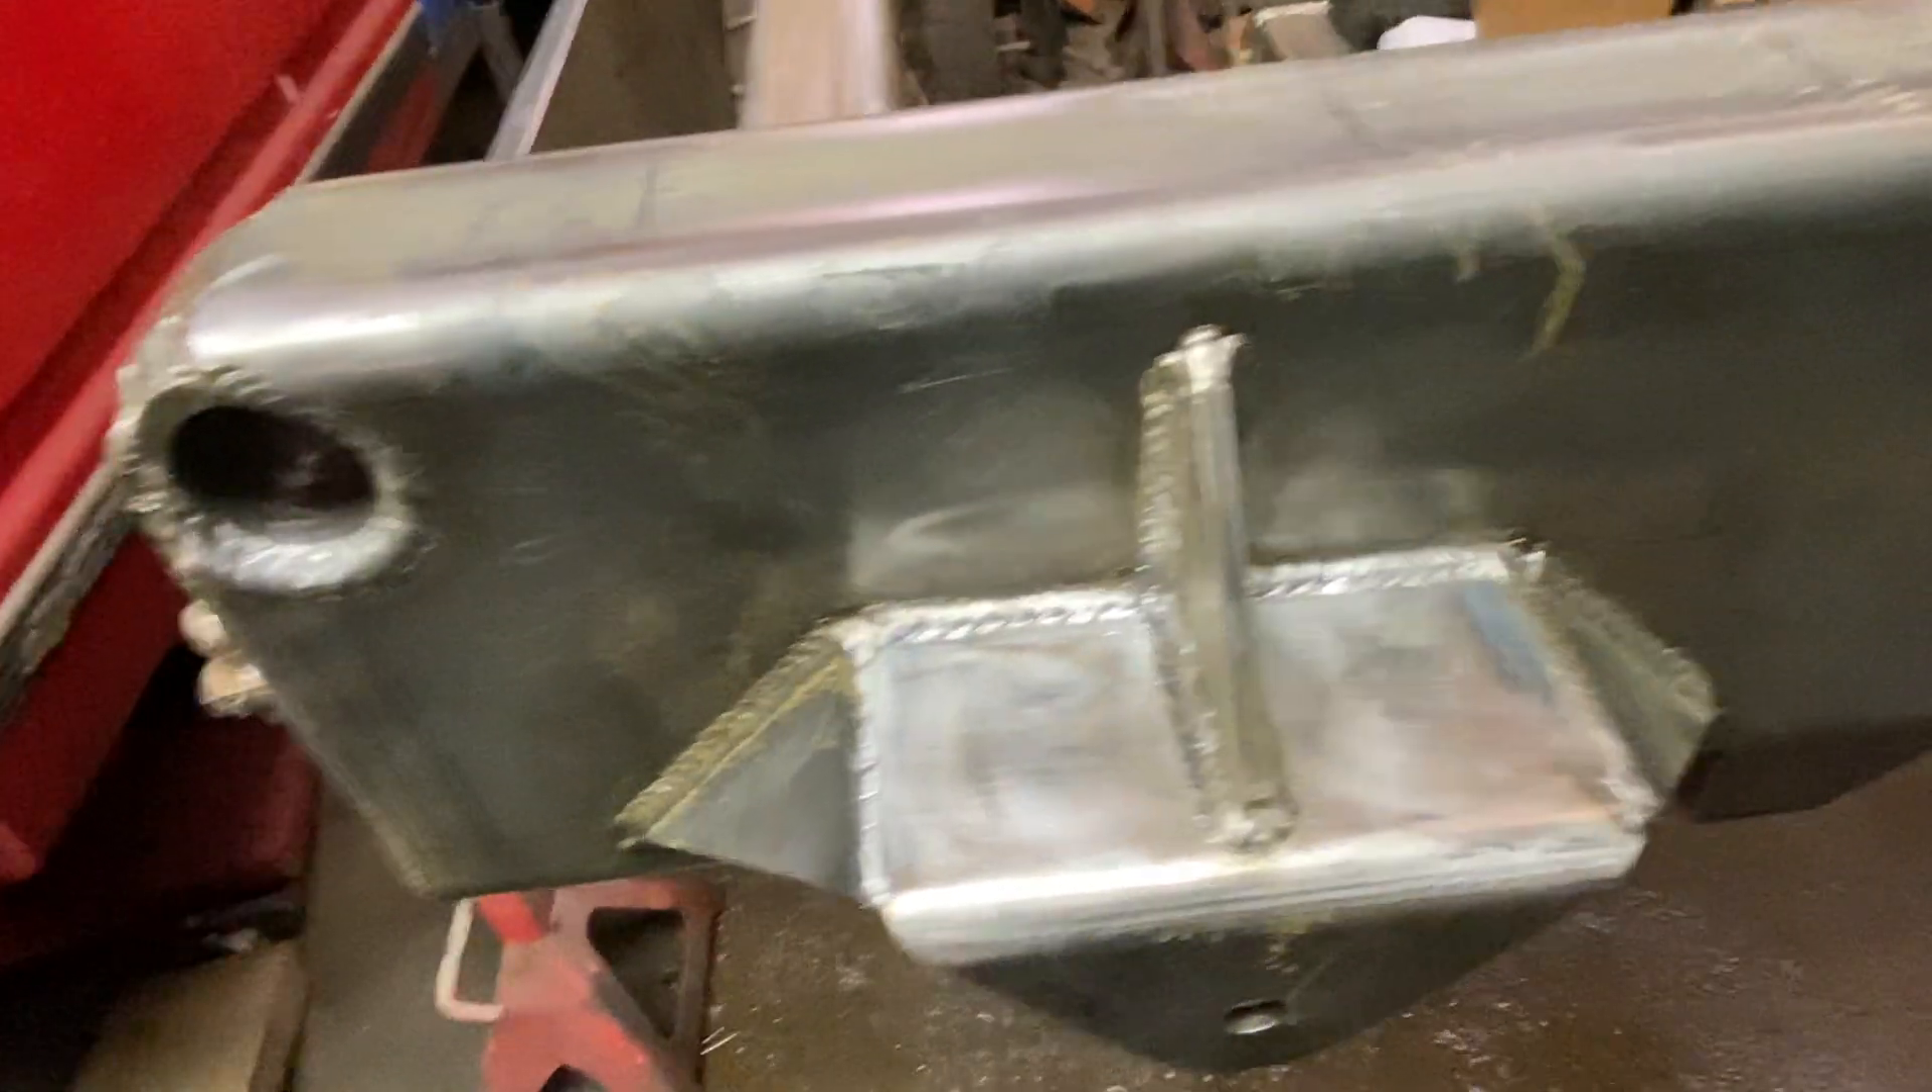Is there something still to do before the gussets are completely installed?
No.